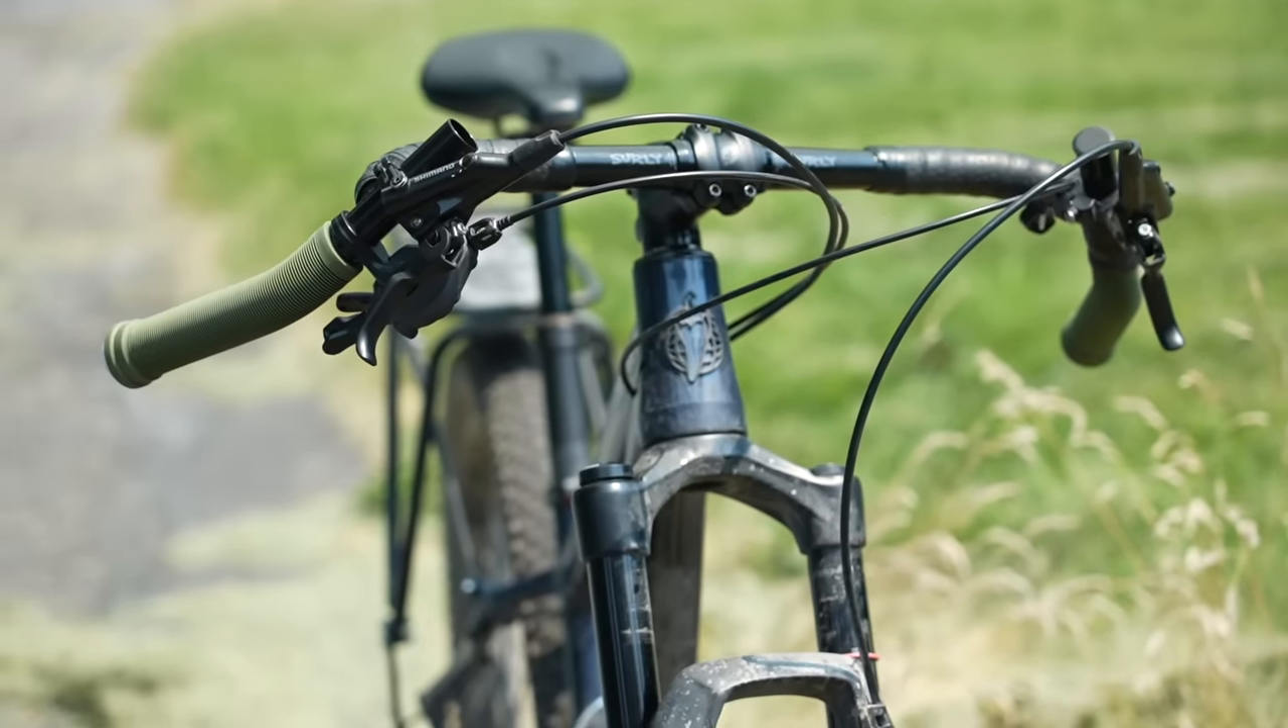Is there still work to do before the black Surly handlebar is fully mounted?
No.